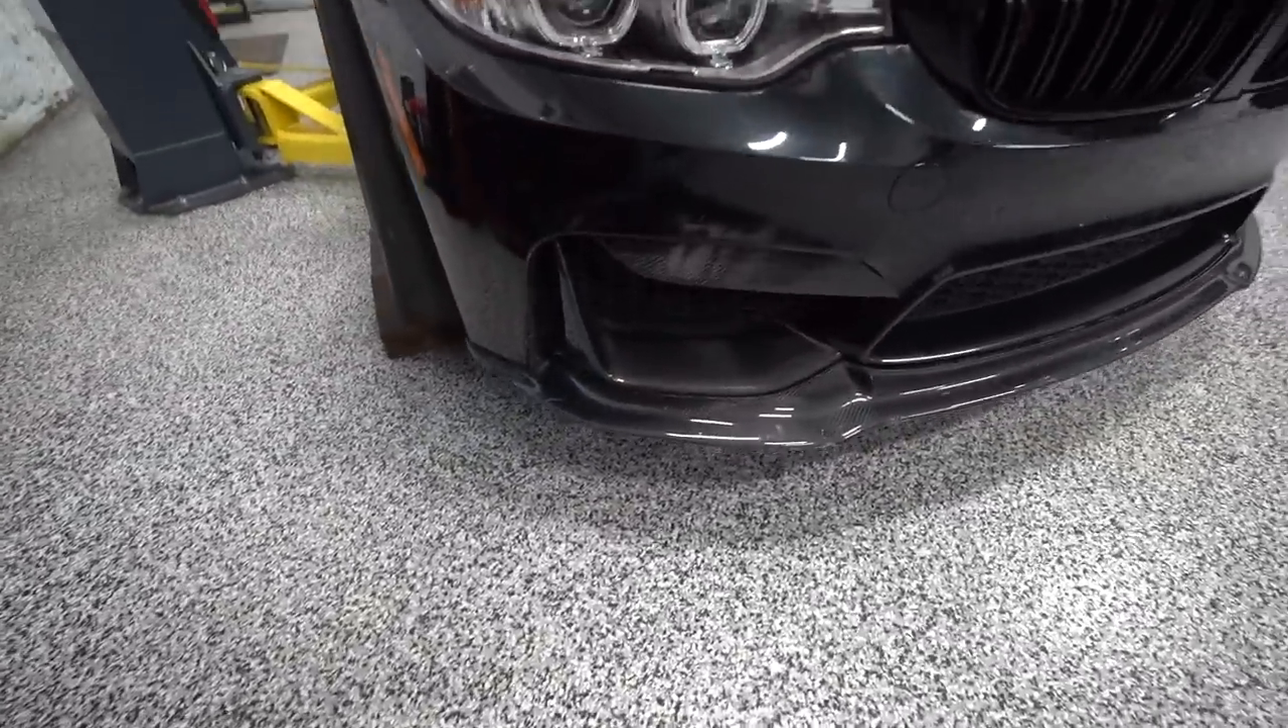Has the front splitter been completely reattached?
Yes.